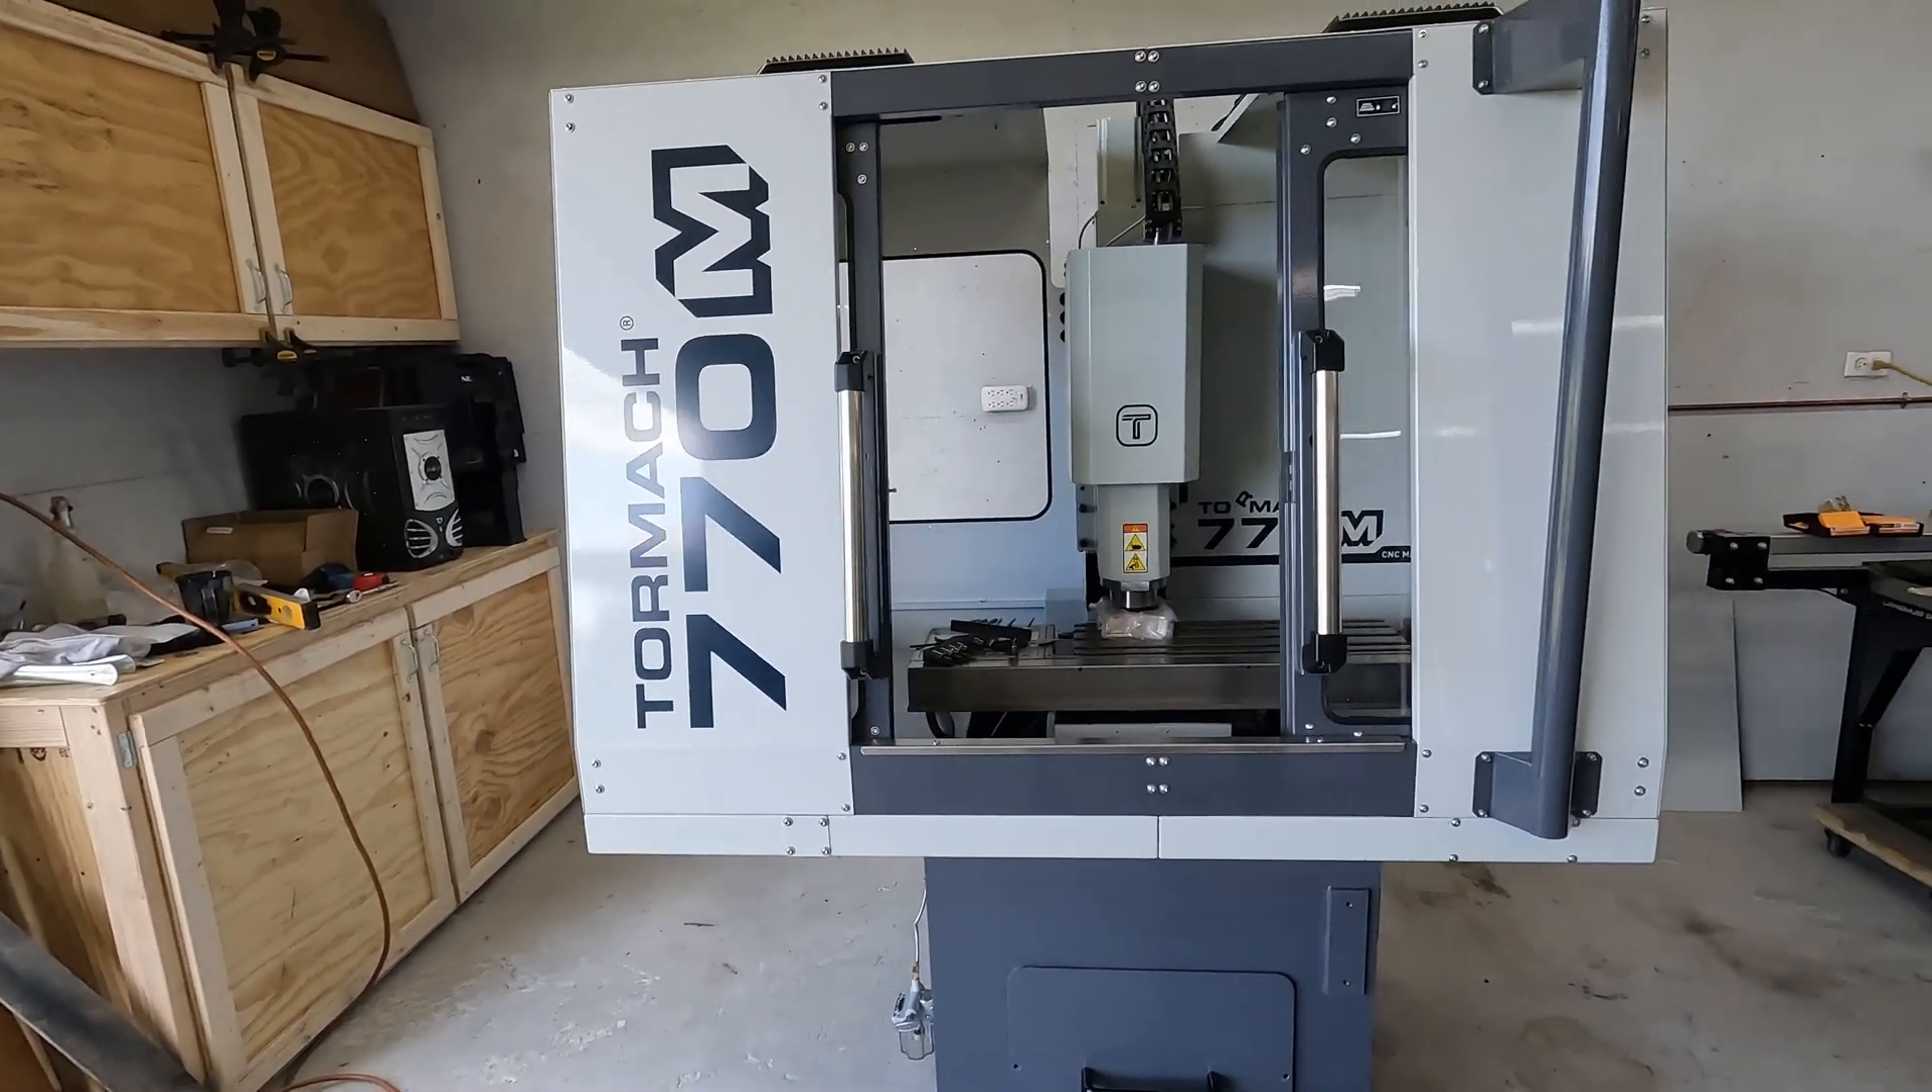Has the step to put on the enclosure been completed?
Yes.